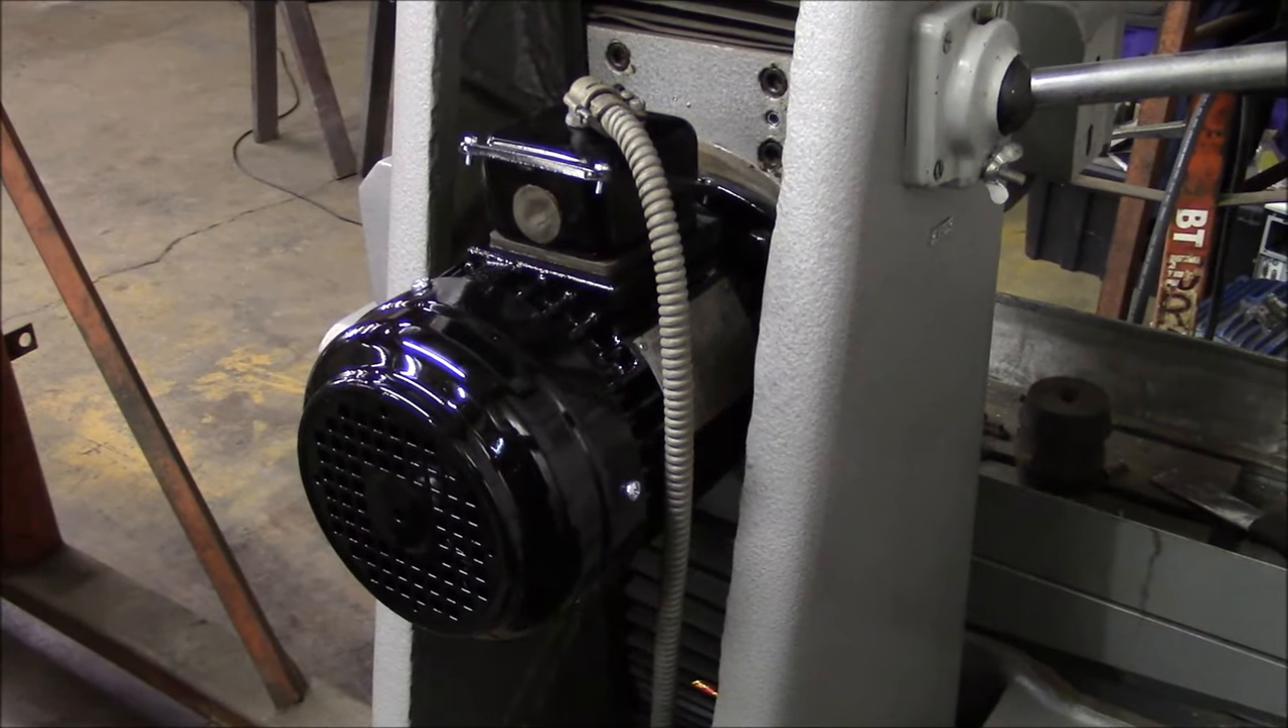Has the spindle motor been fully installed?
Yes.